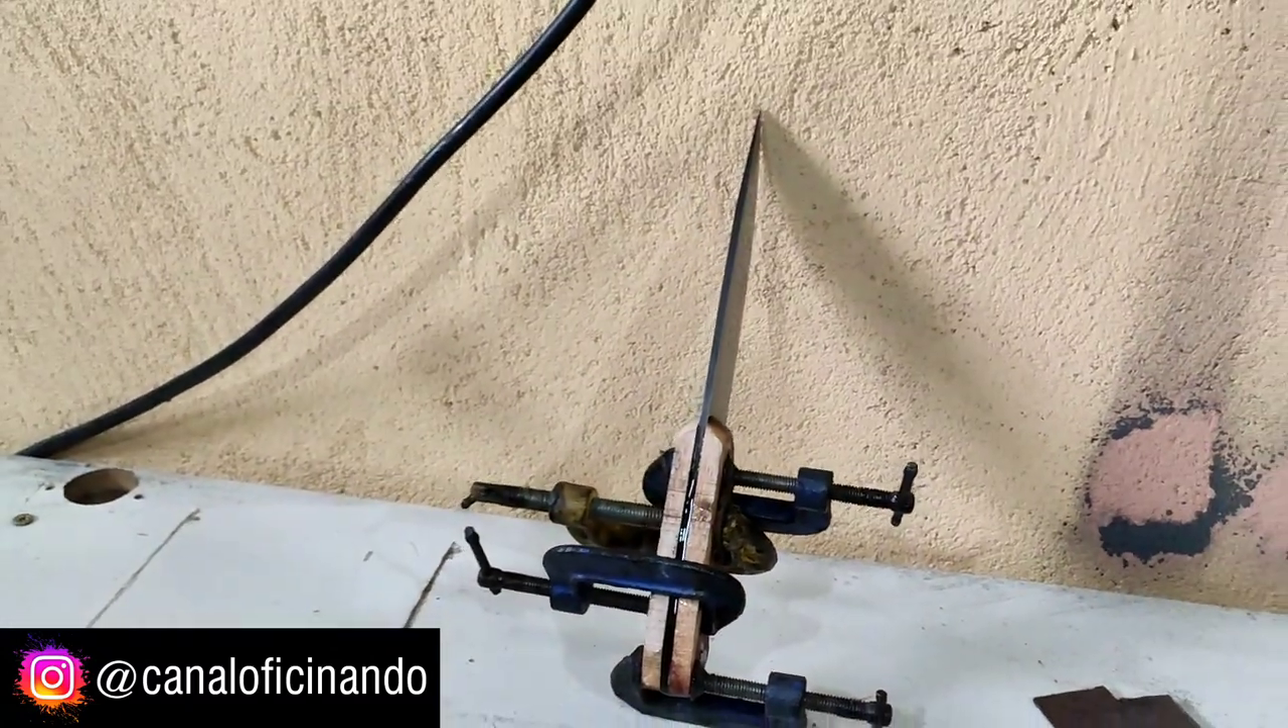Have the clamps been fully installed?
Yes.